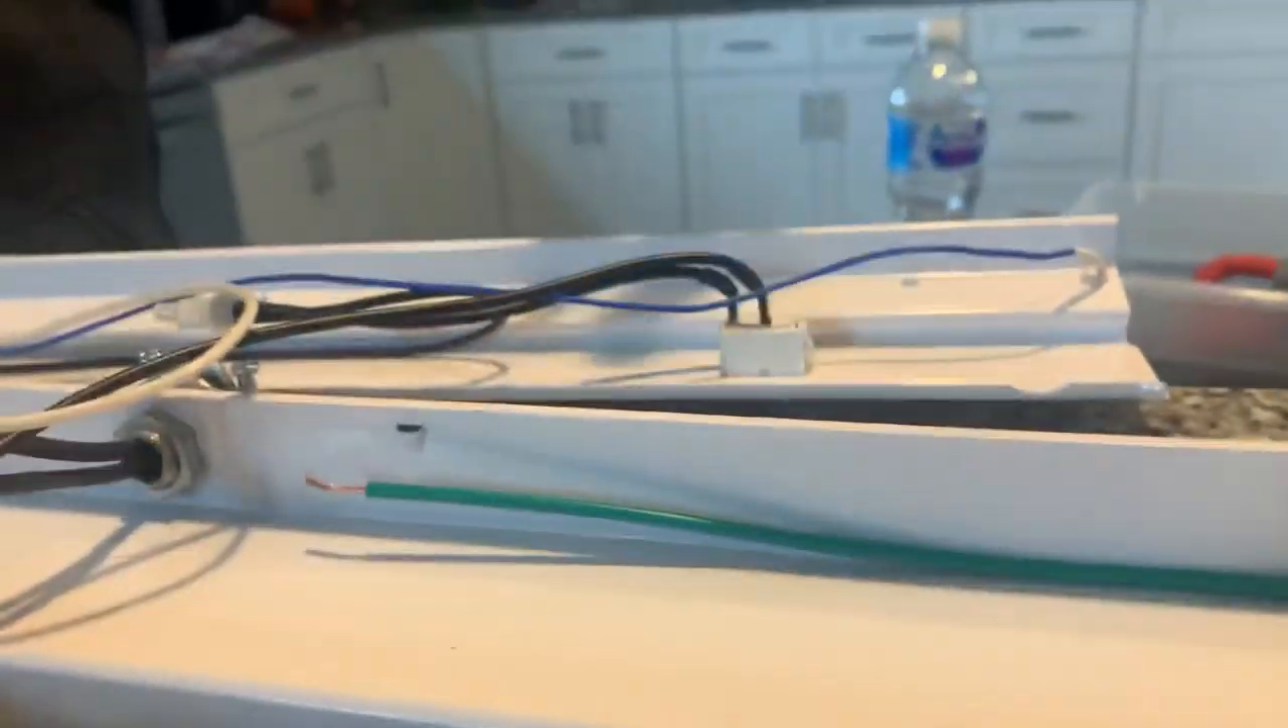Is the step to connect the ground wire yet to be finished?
Yes.